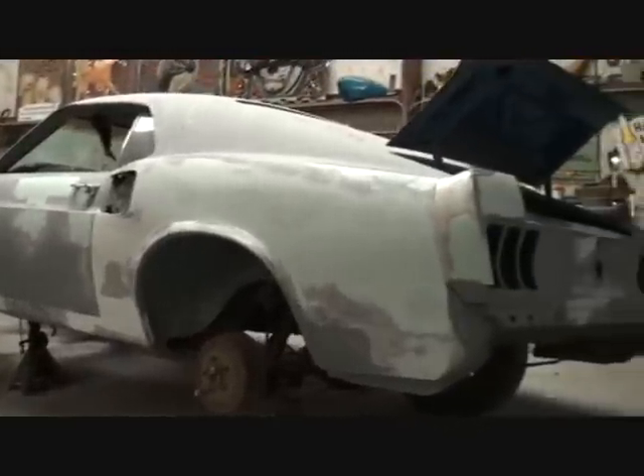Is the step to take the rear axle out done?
No.